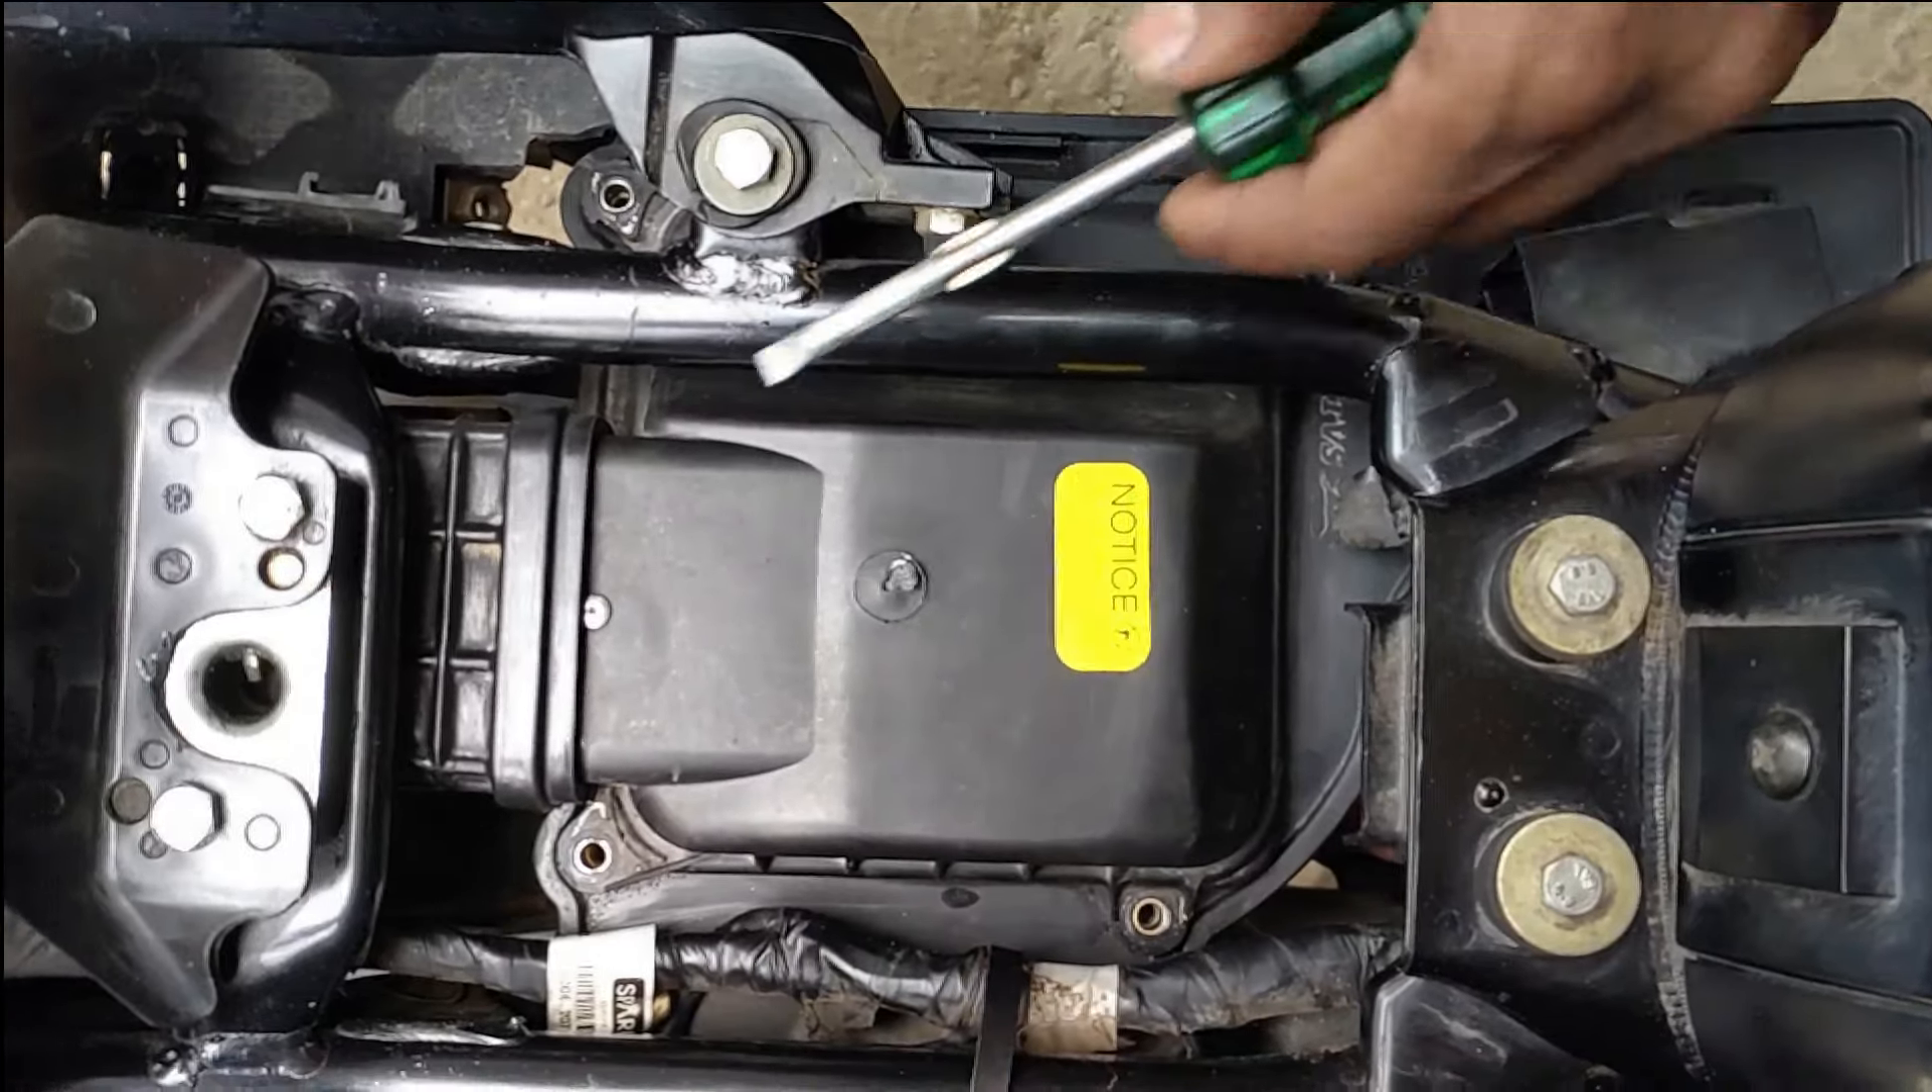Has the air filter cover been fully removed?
No.